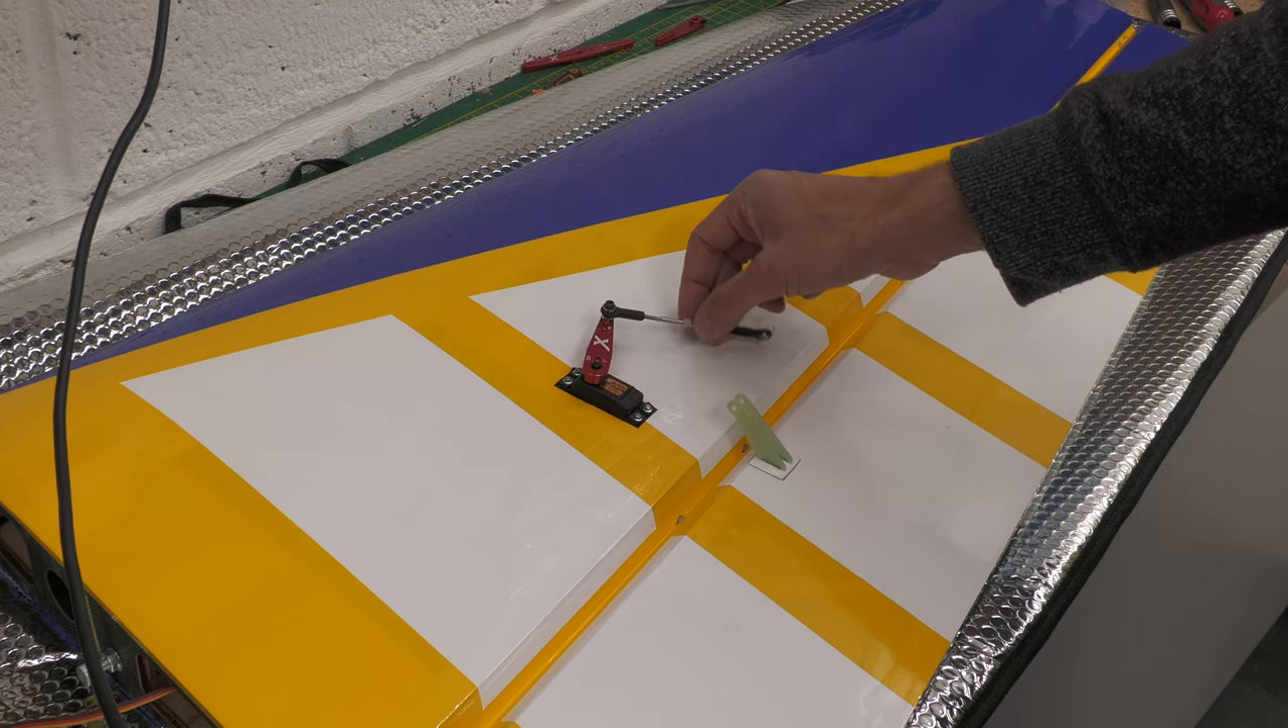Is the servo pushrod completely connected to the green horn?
No.